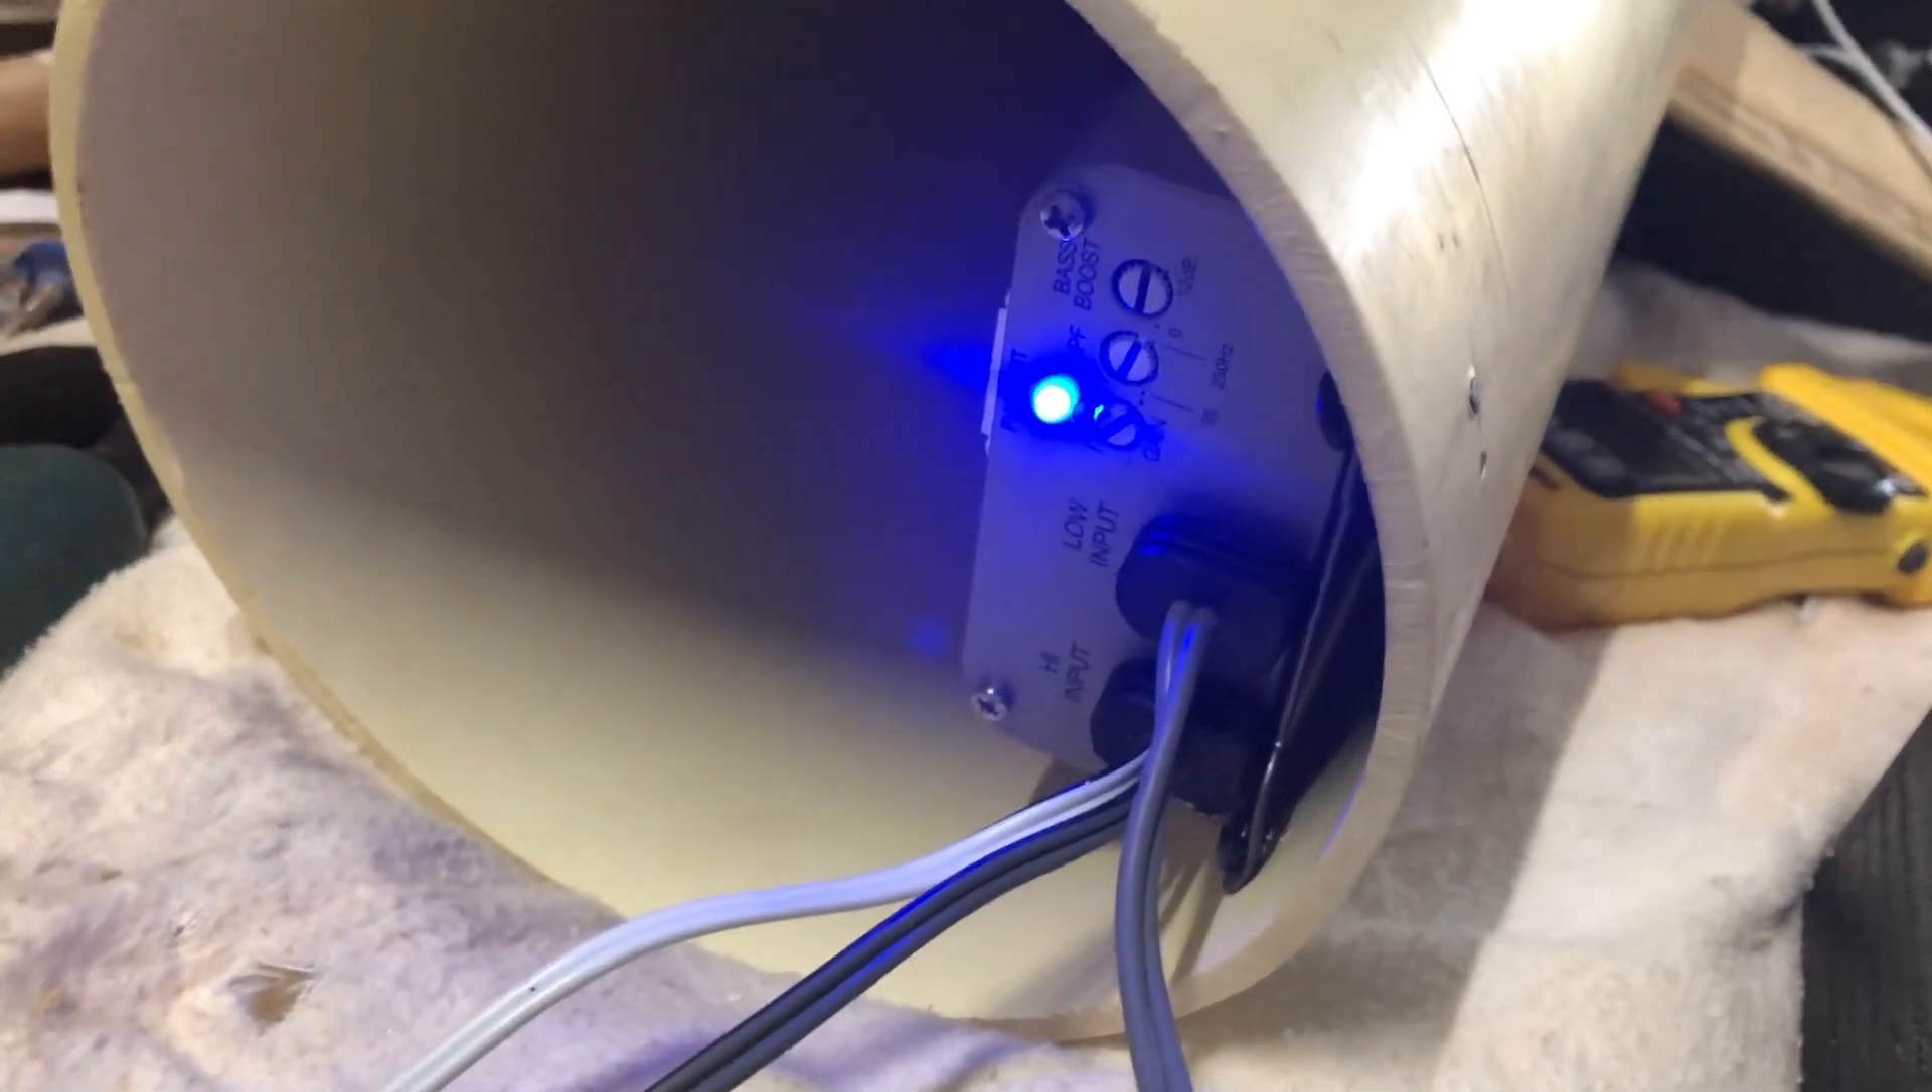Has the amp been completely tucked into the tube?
Yes.